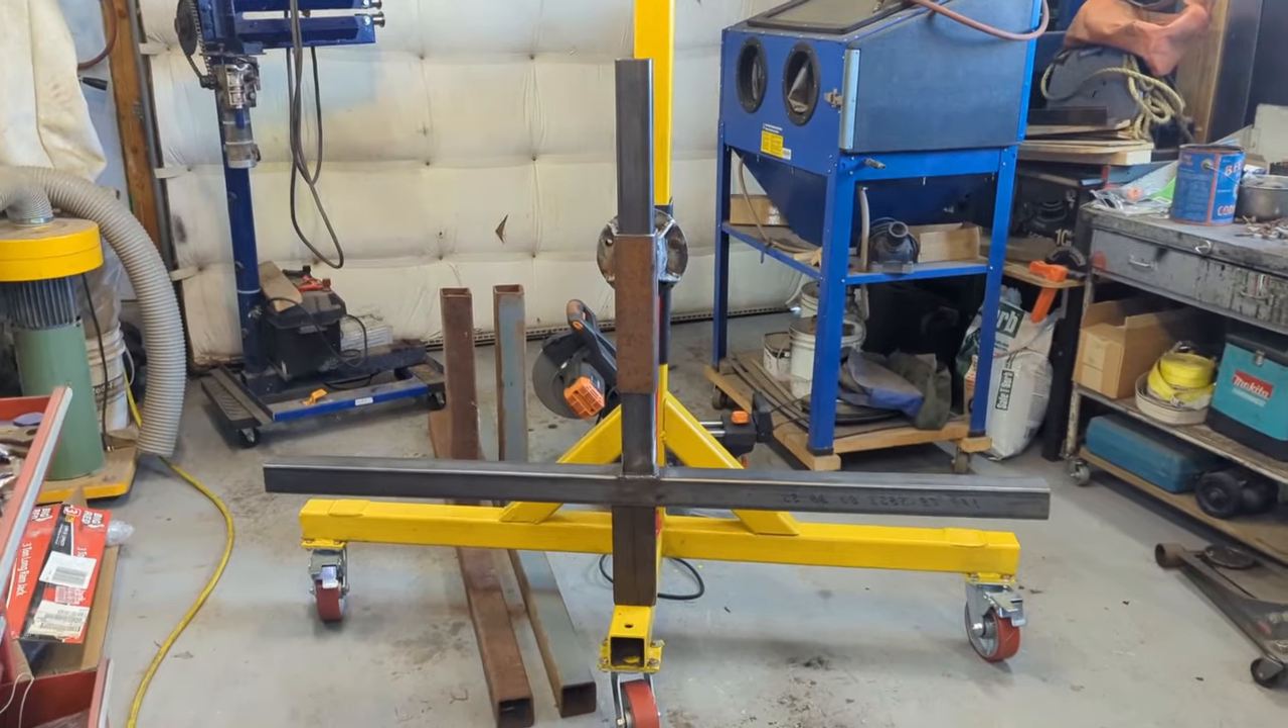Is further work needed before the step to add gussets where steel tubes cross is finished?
Yes.